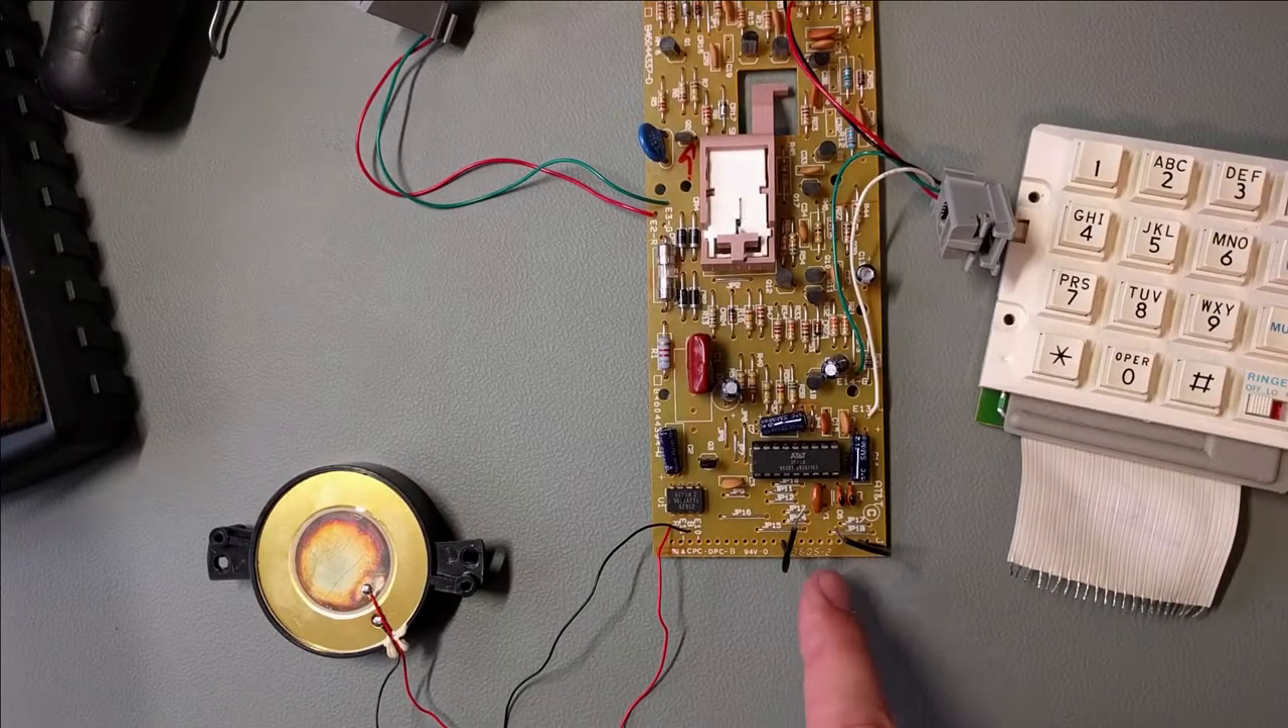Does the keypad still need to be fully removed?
No.